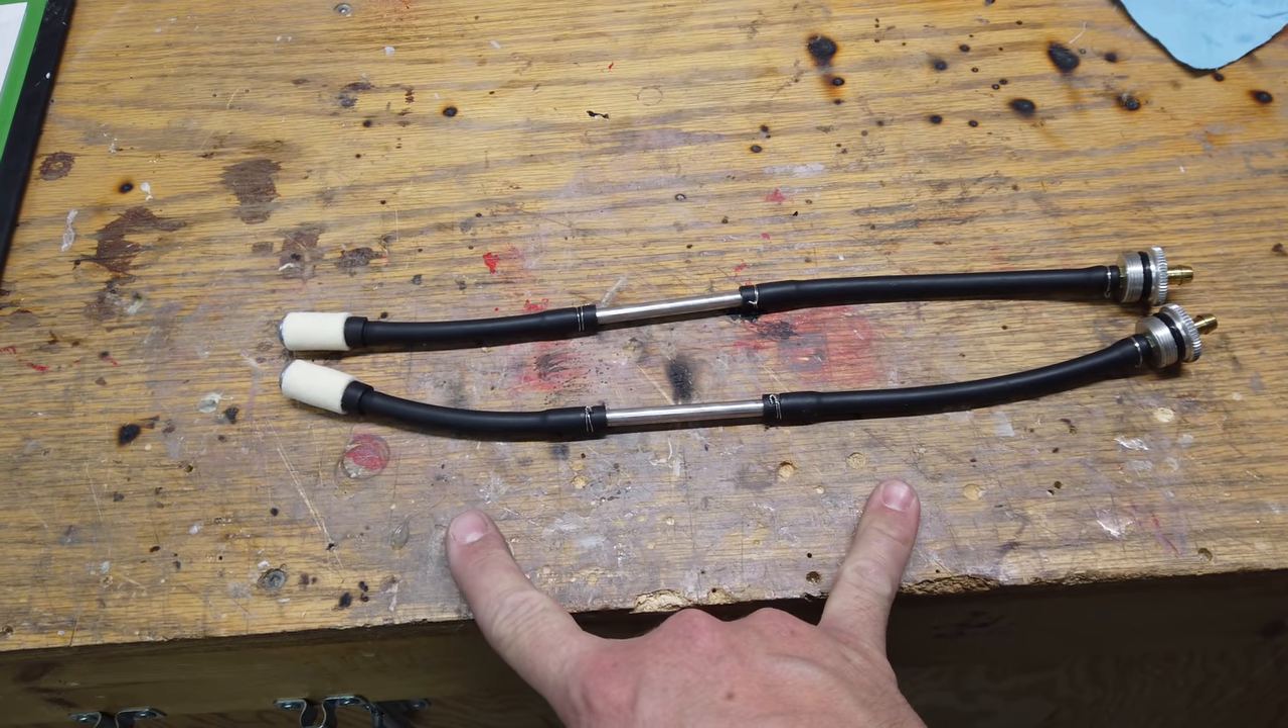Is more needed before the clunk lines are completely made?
No.